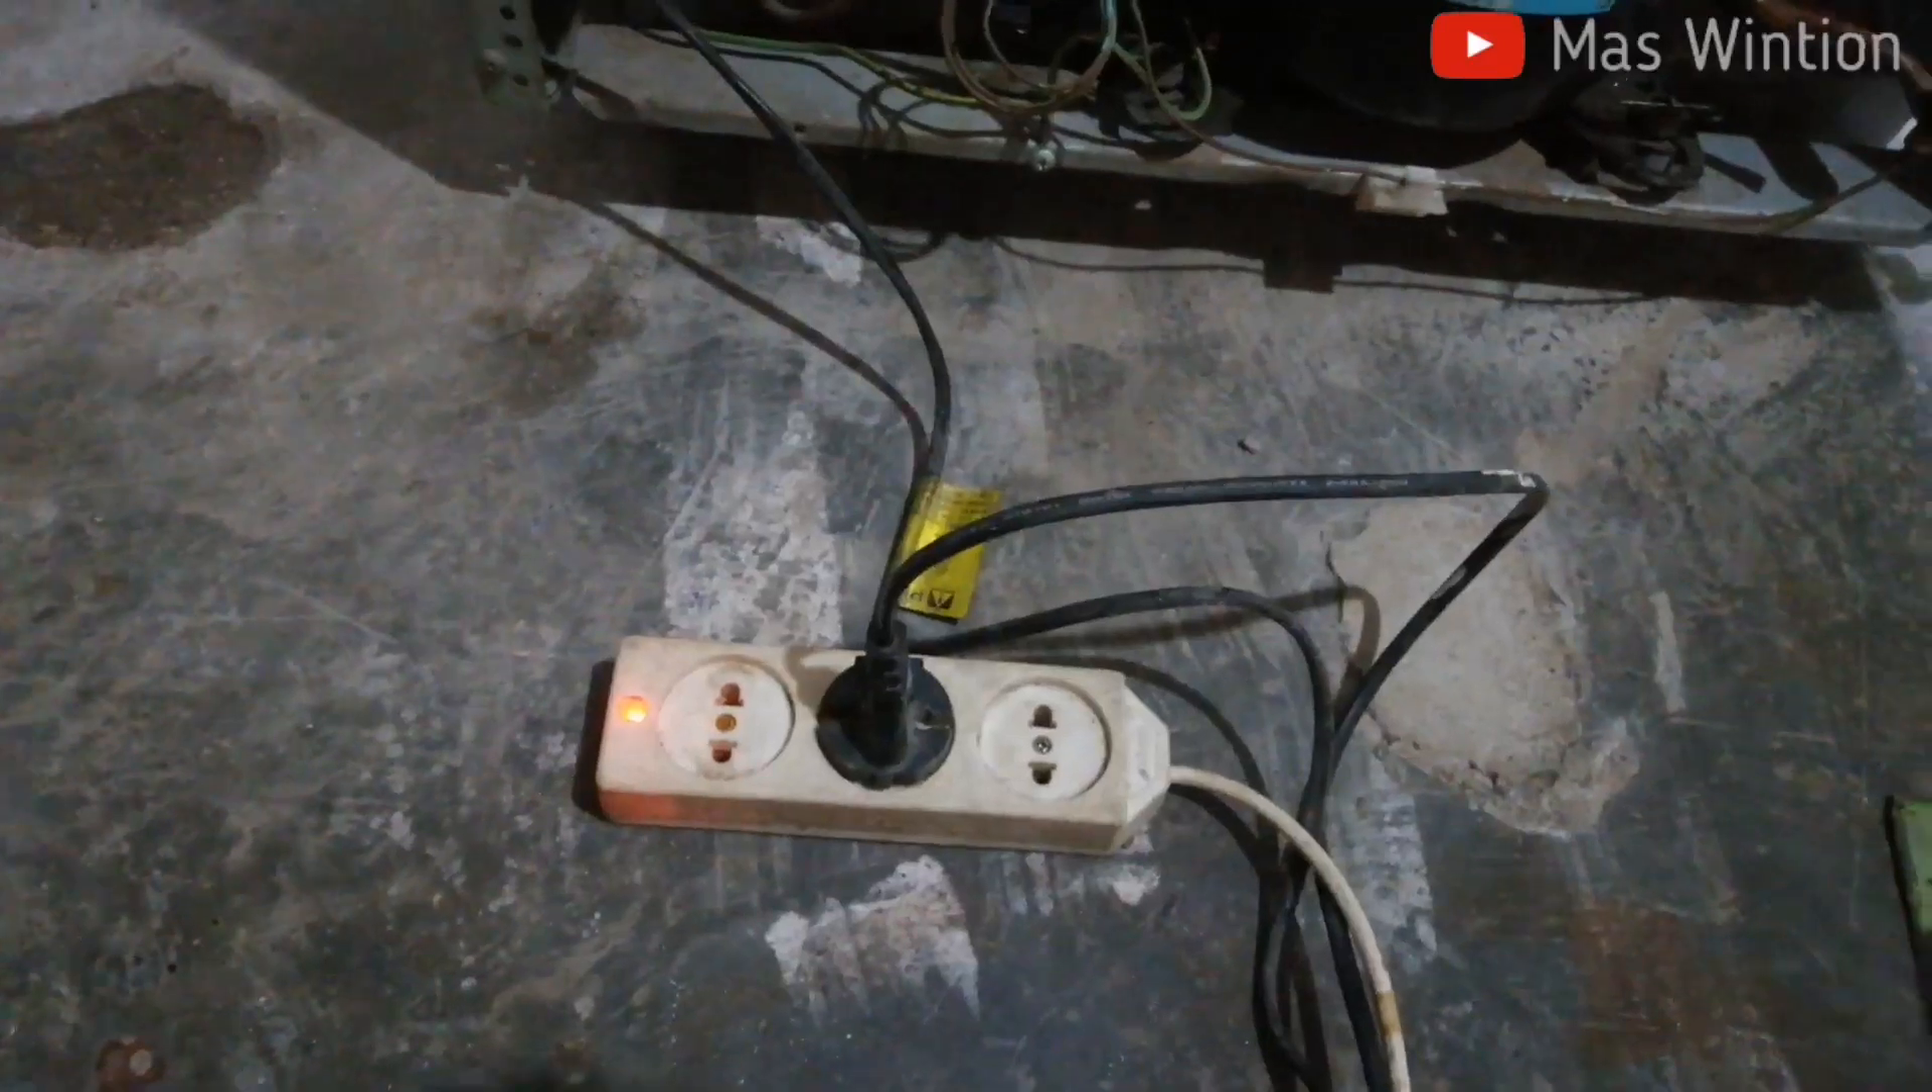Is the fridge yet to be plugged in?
No.